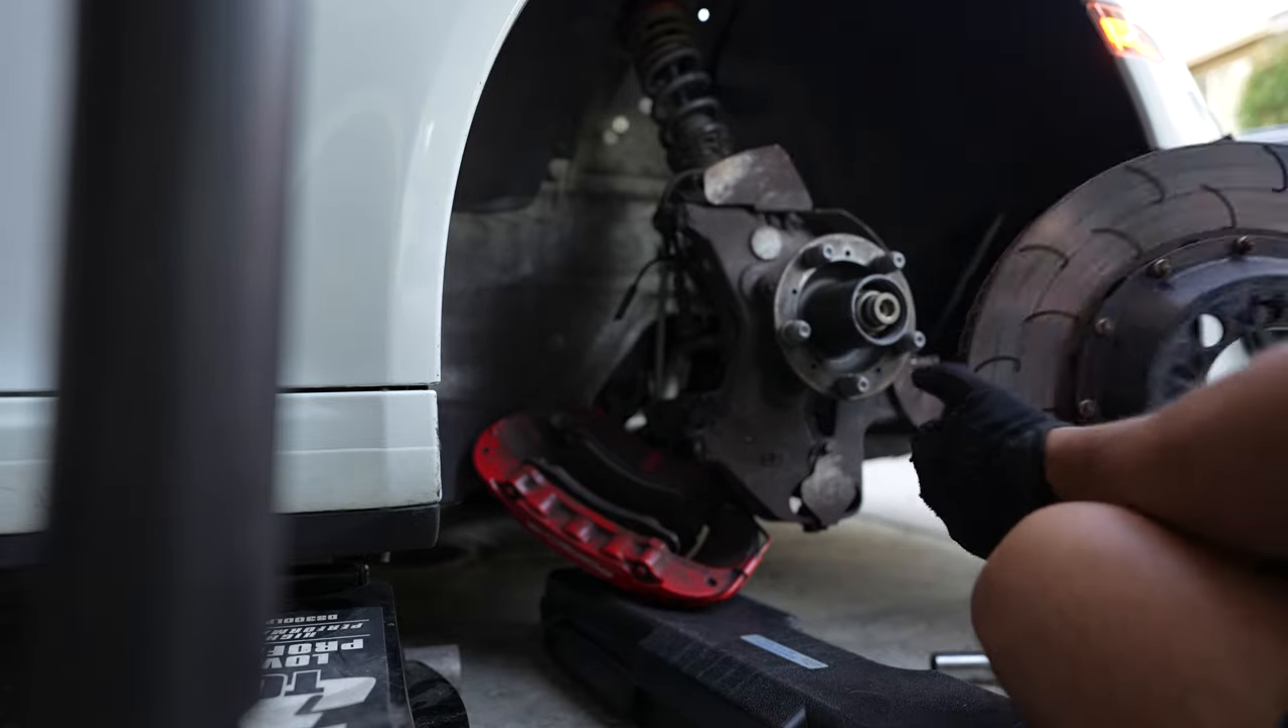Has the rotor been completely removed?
Yes.